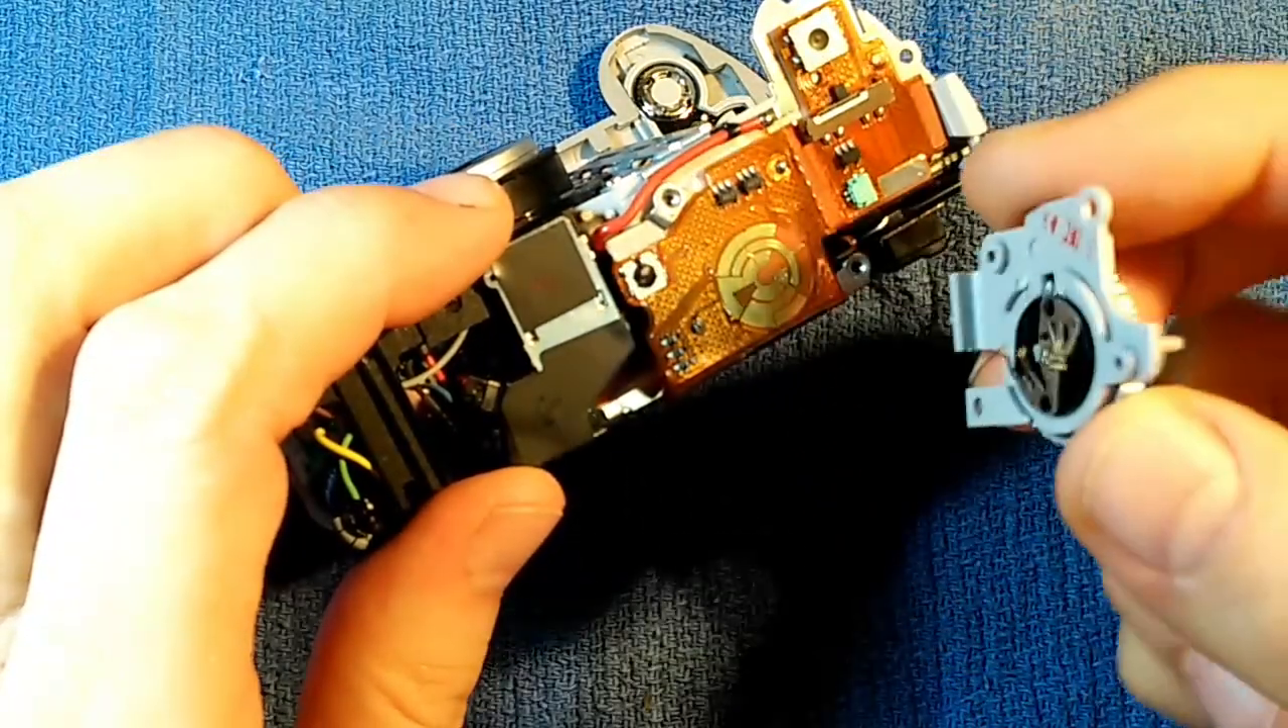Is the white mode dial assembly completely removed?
Yes.